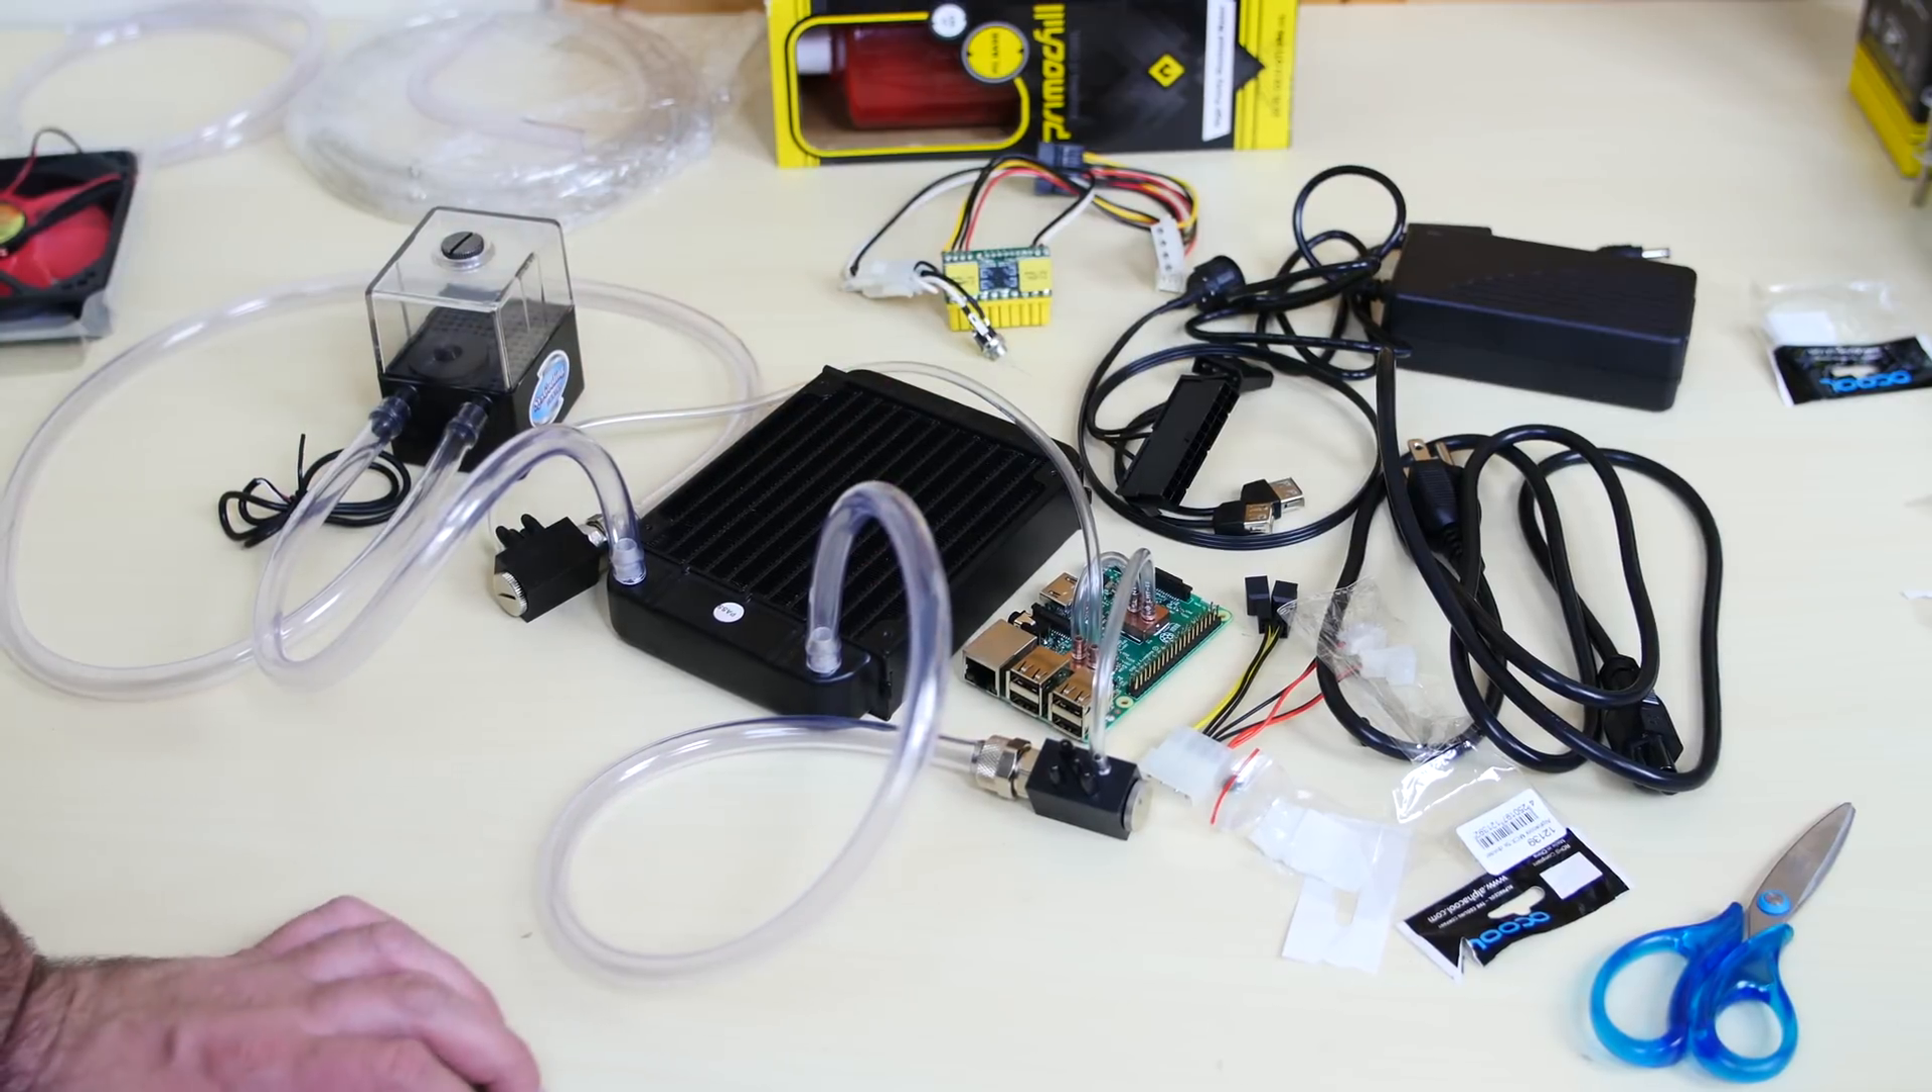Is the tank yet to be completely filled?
Yes.